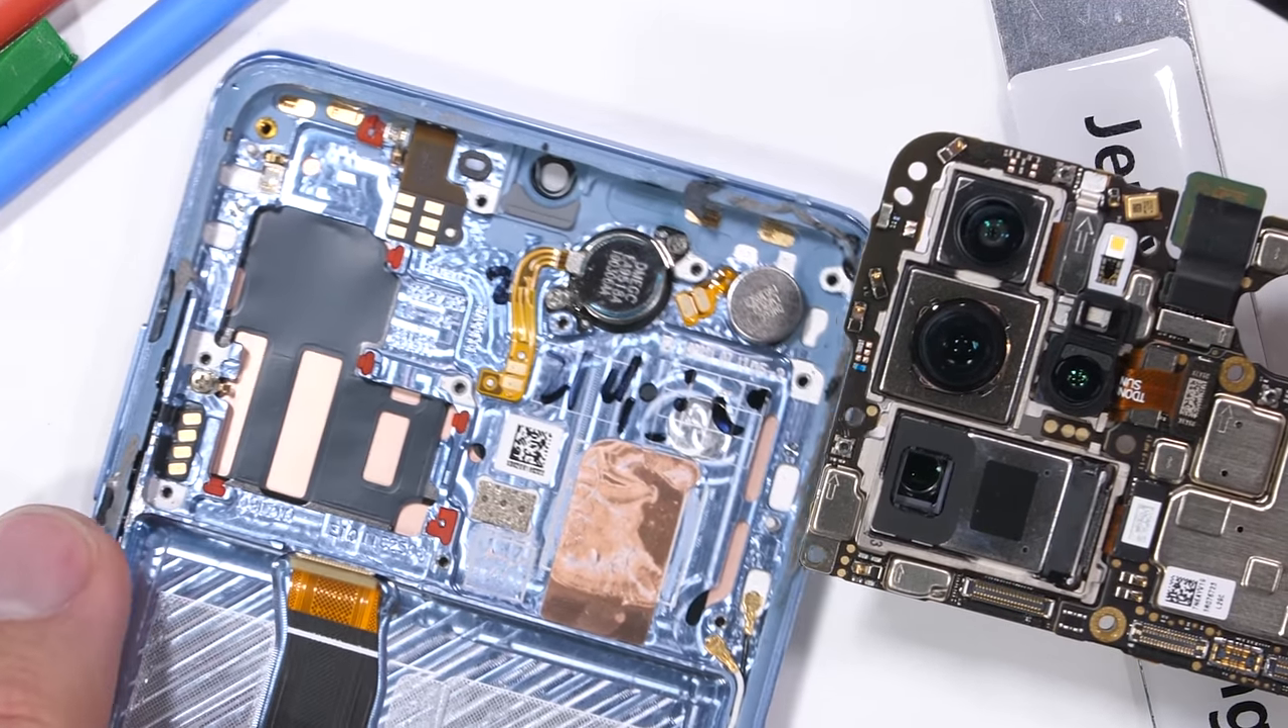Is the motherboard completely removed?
Yes.